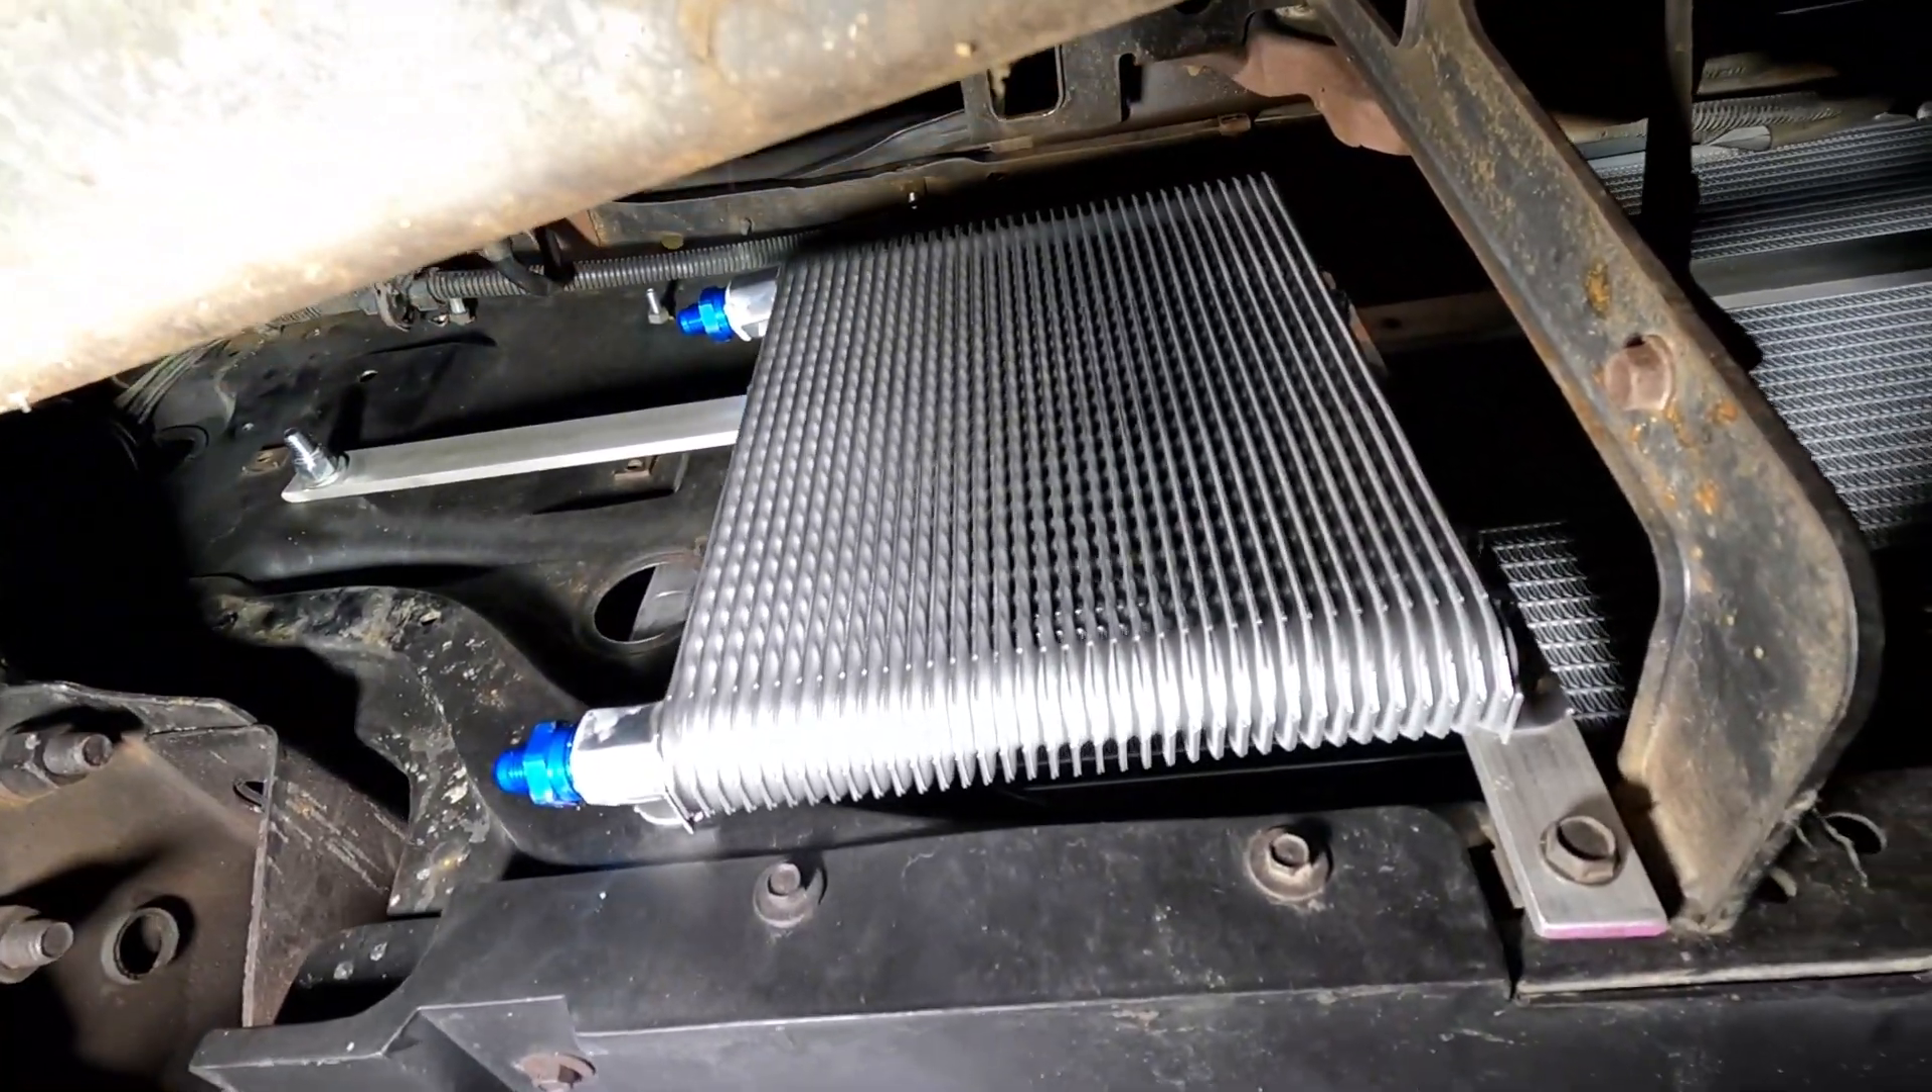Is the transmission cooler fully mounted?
Yes.